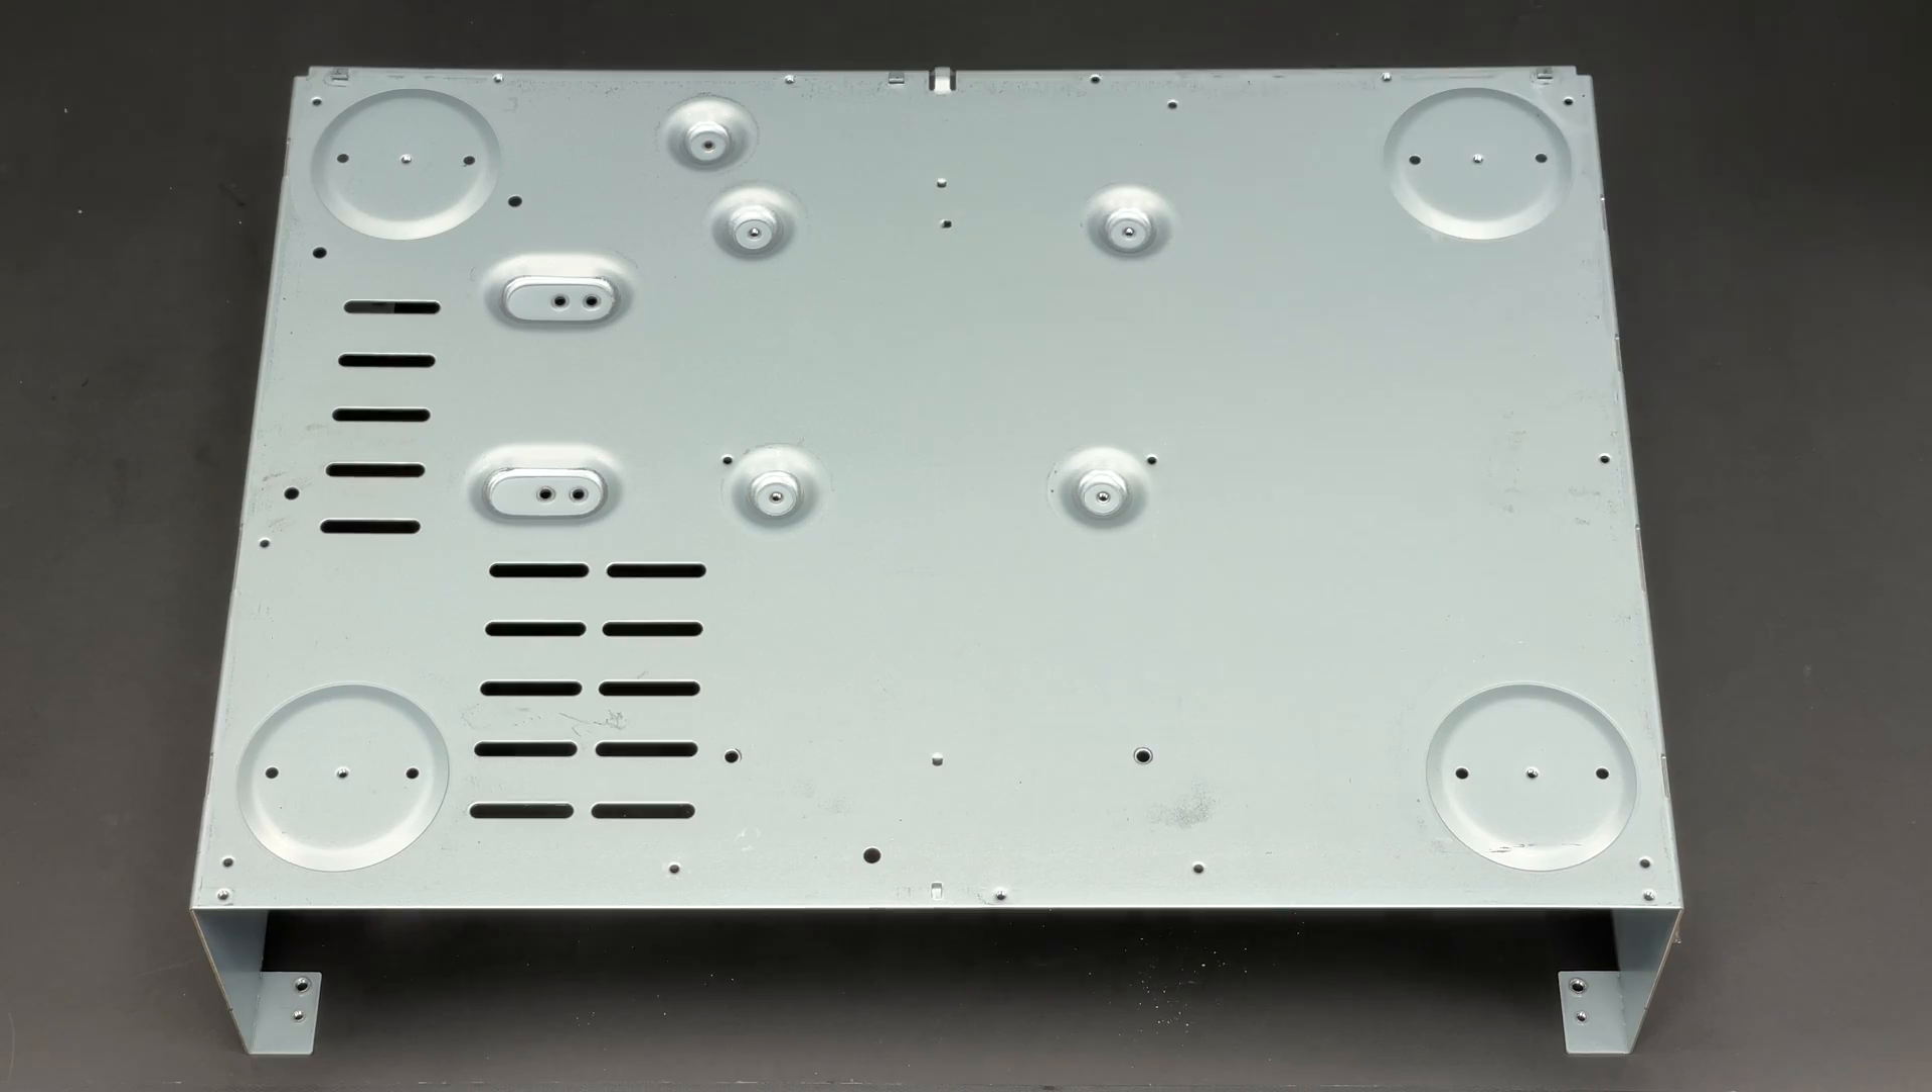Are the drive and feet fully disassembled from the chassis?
Yes.